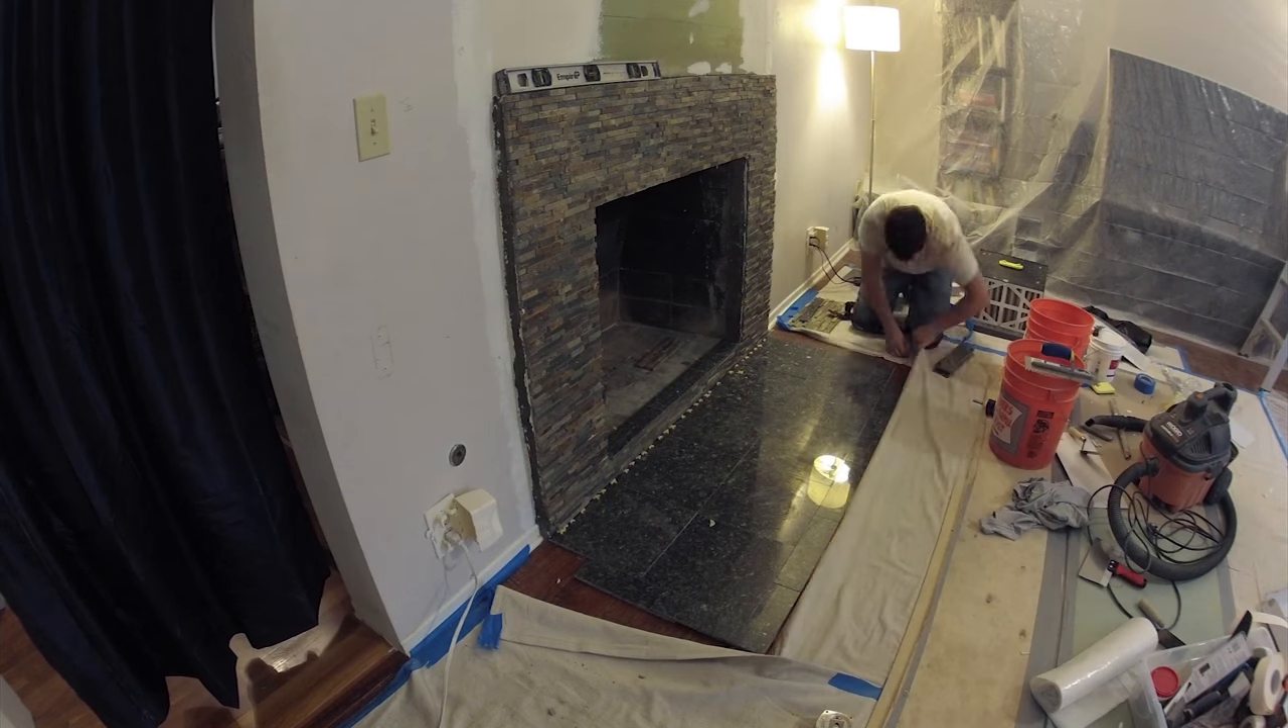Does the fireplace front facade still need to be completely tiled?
No.